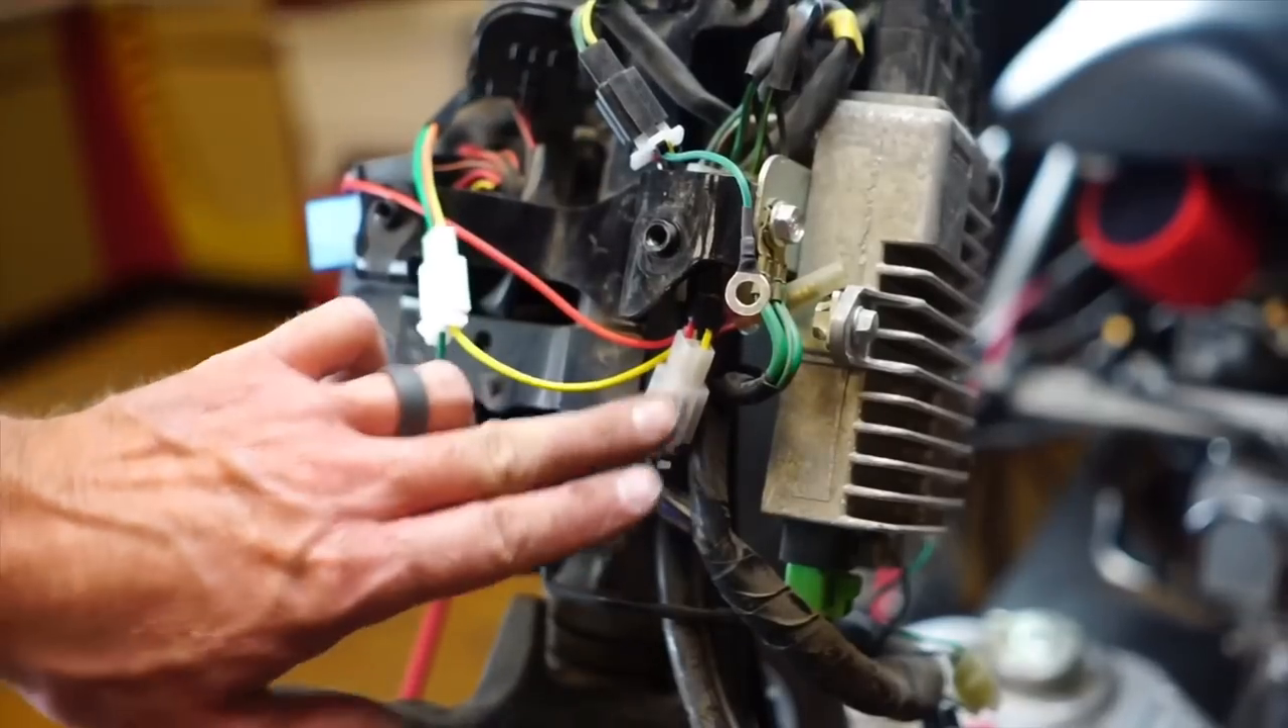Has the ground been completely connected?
No.